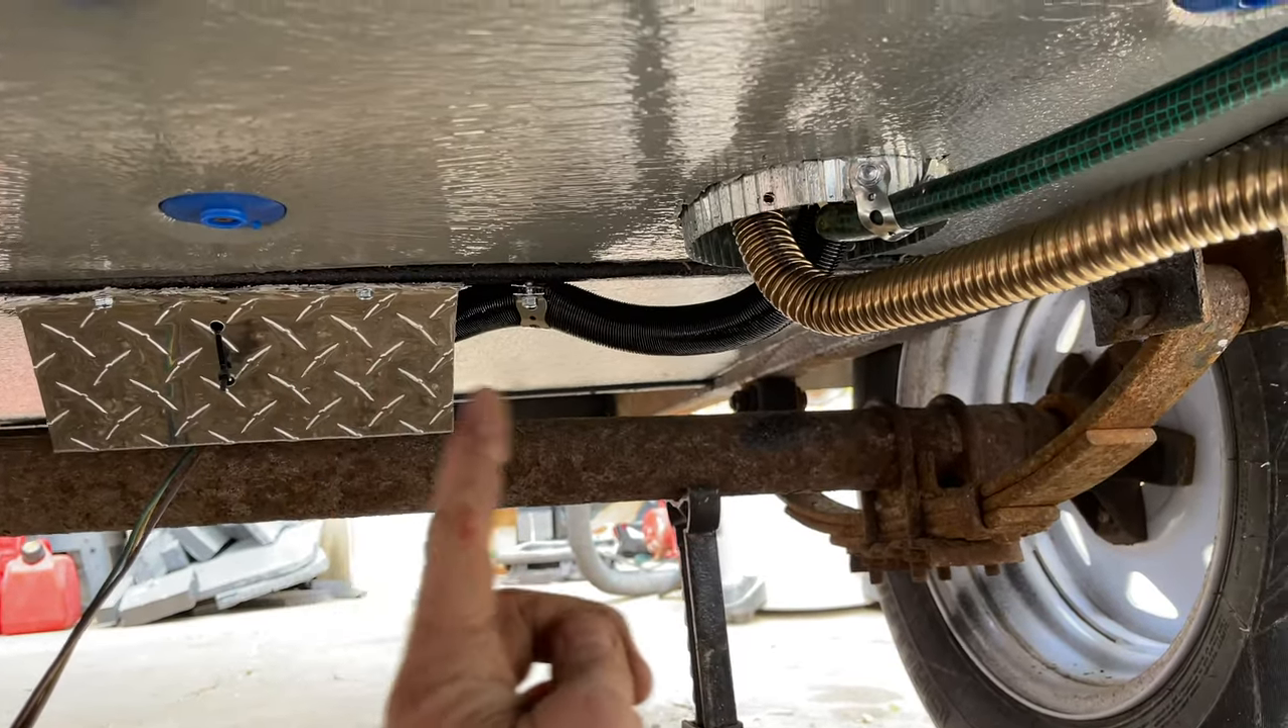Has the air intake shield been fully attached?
Yes.